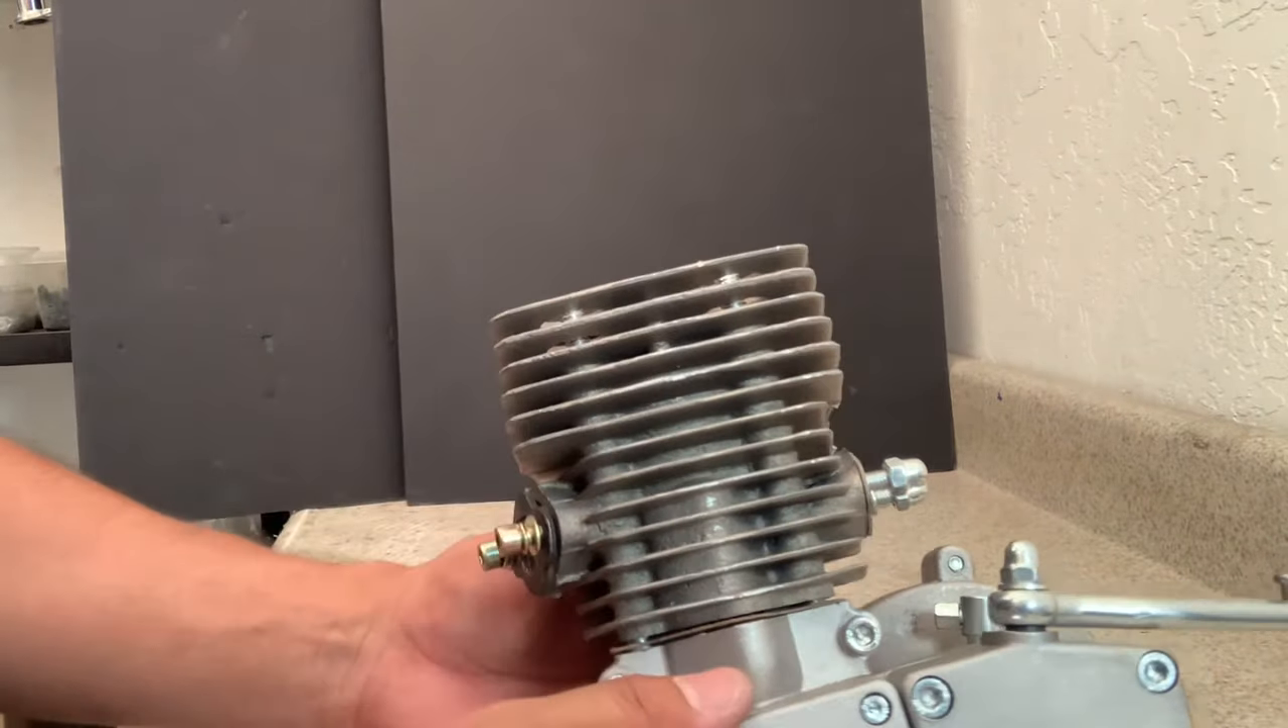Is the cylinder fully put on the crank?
Yes.